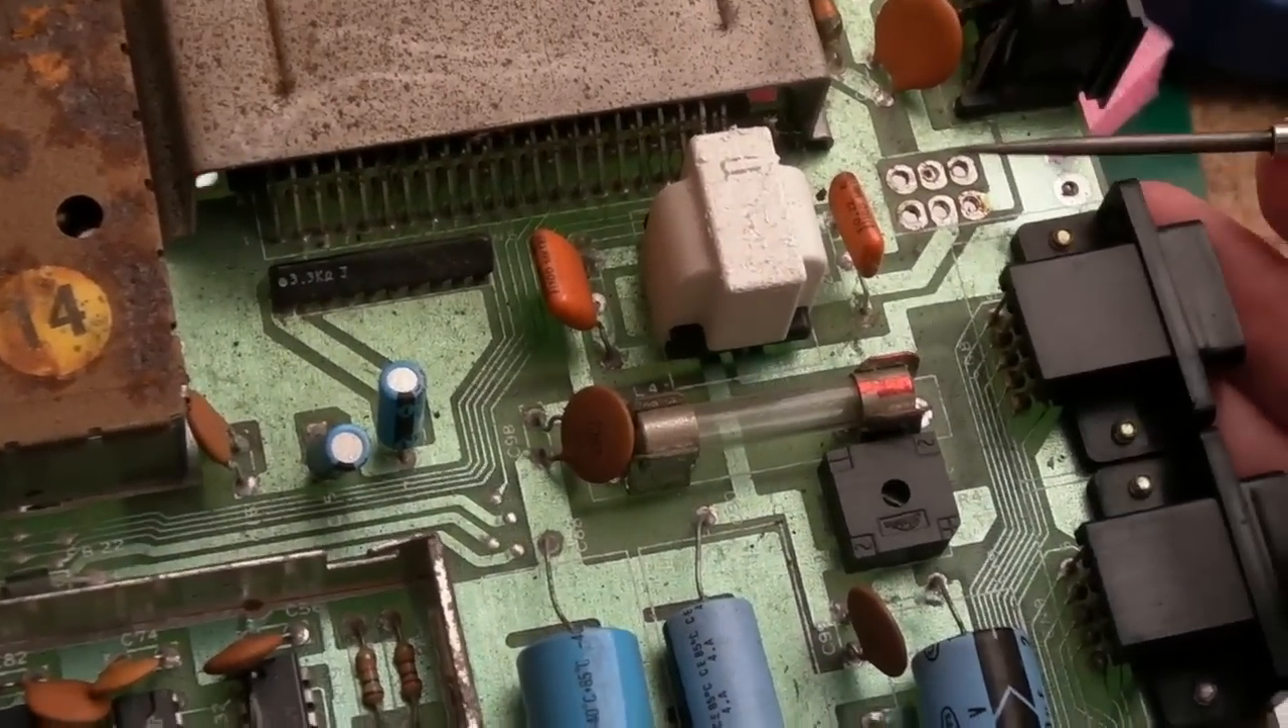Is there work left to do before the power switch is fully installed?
Yes.